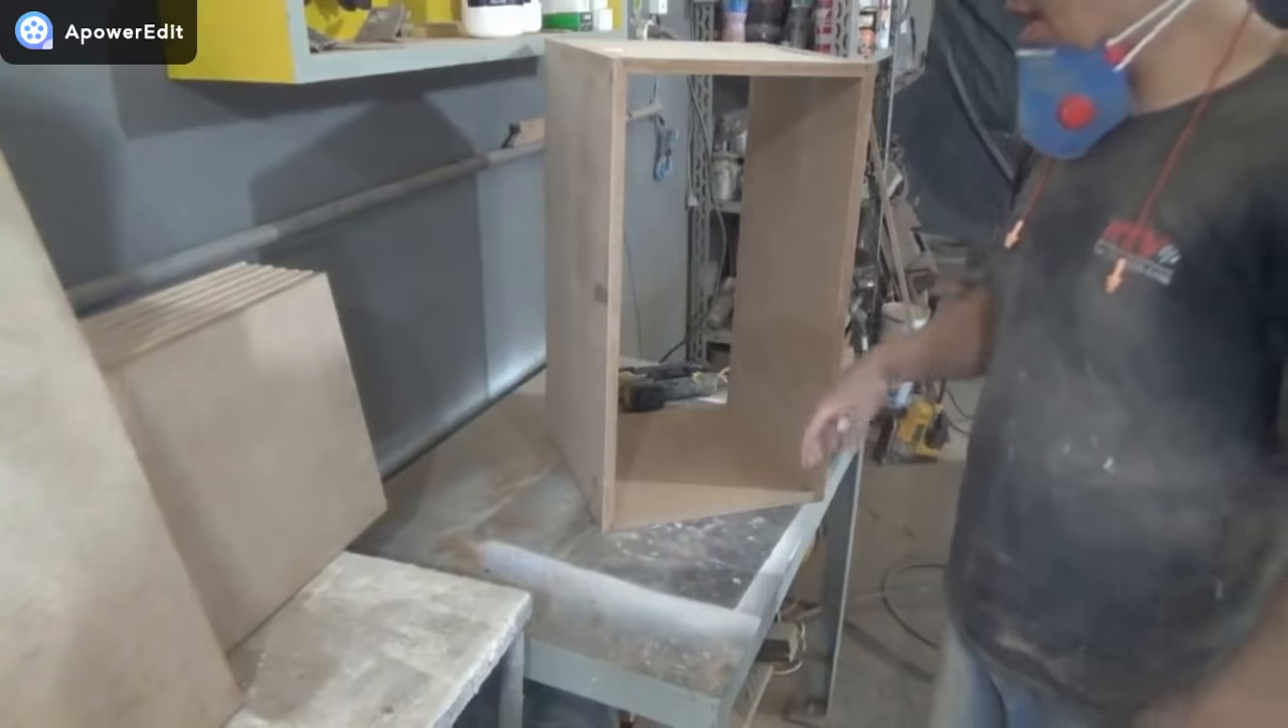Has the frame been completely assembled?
Yes.